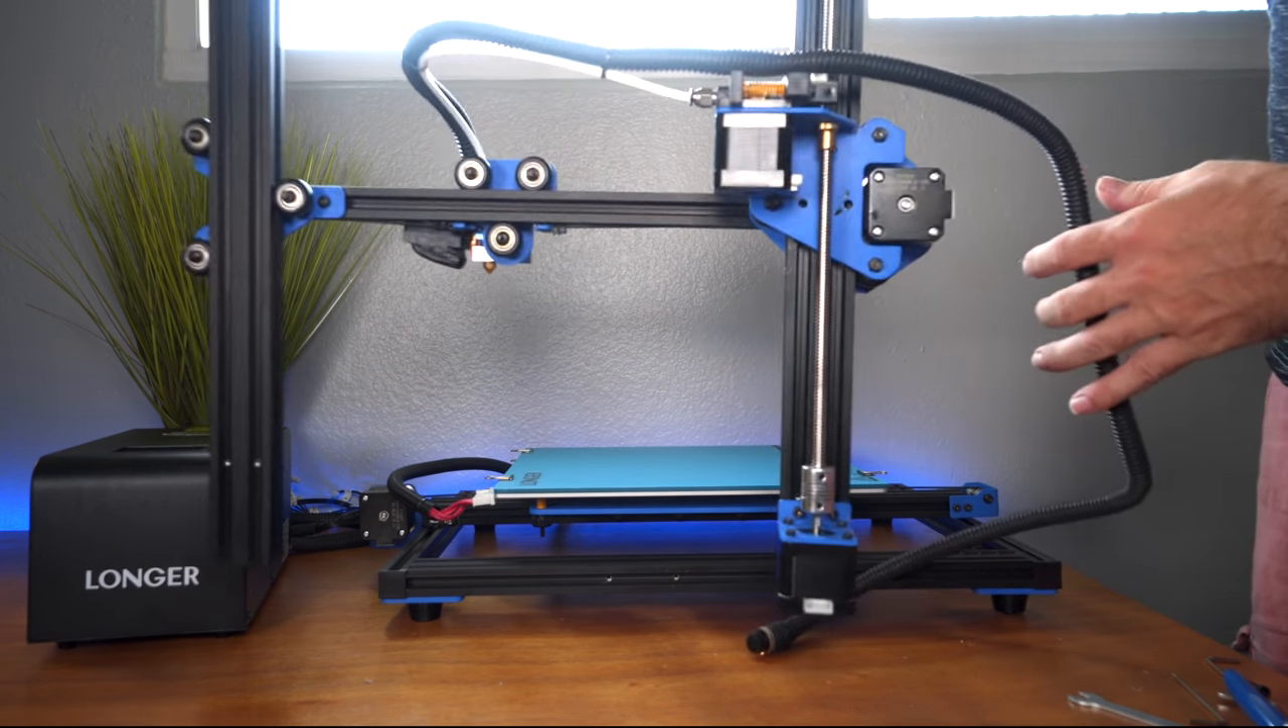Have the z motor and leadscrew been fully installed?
Yes.